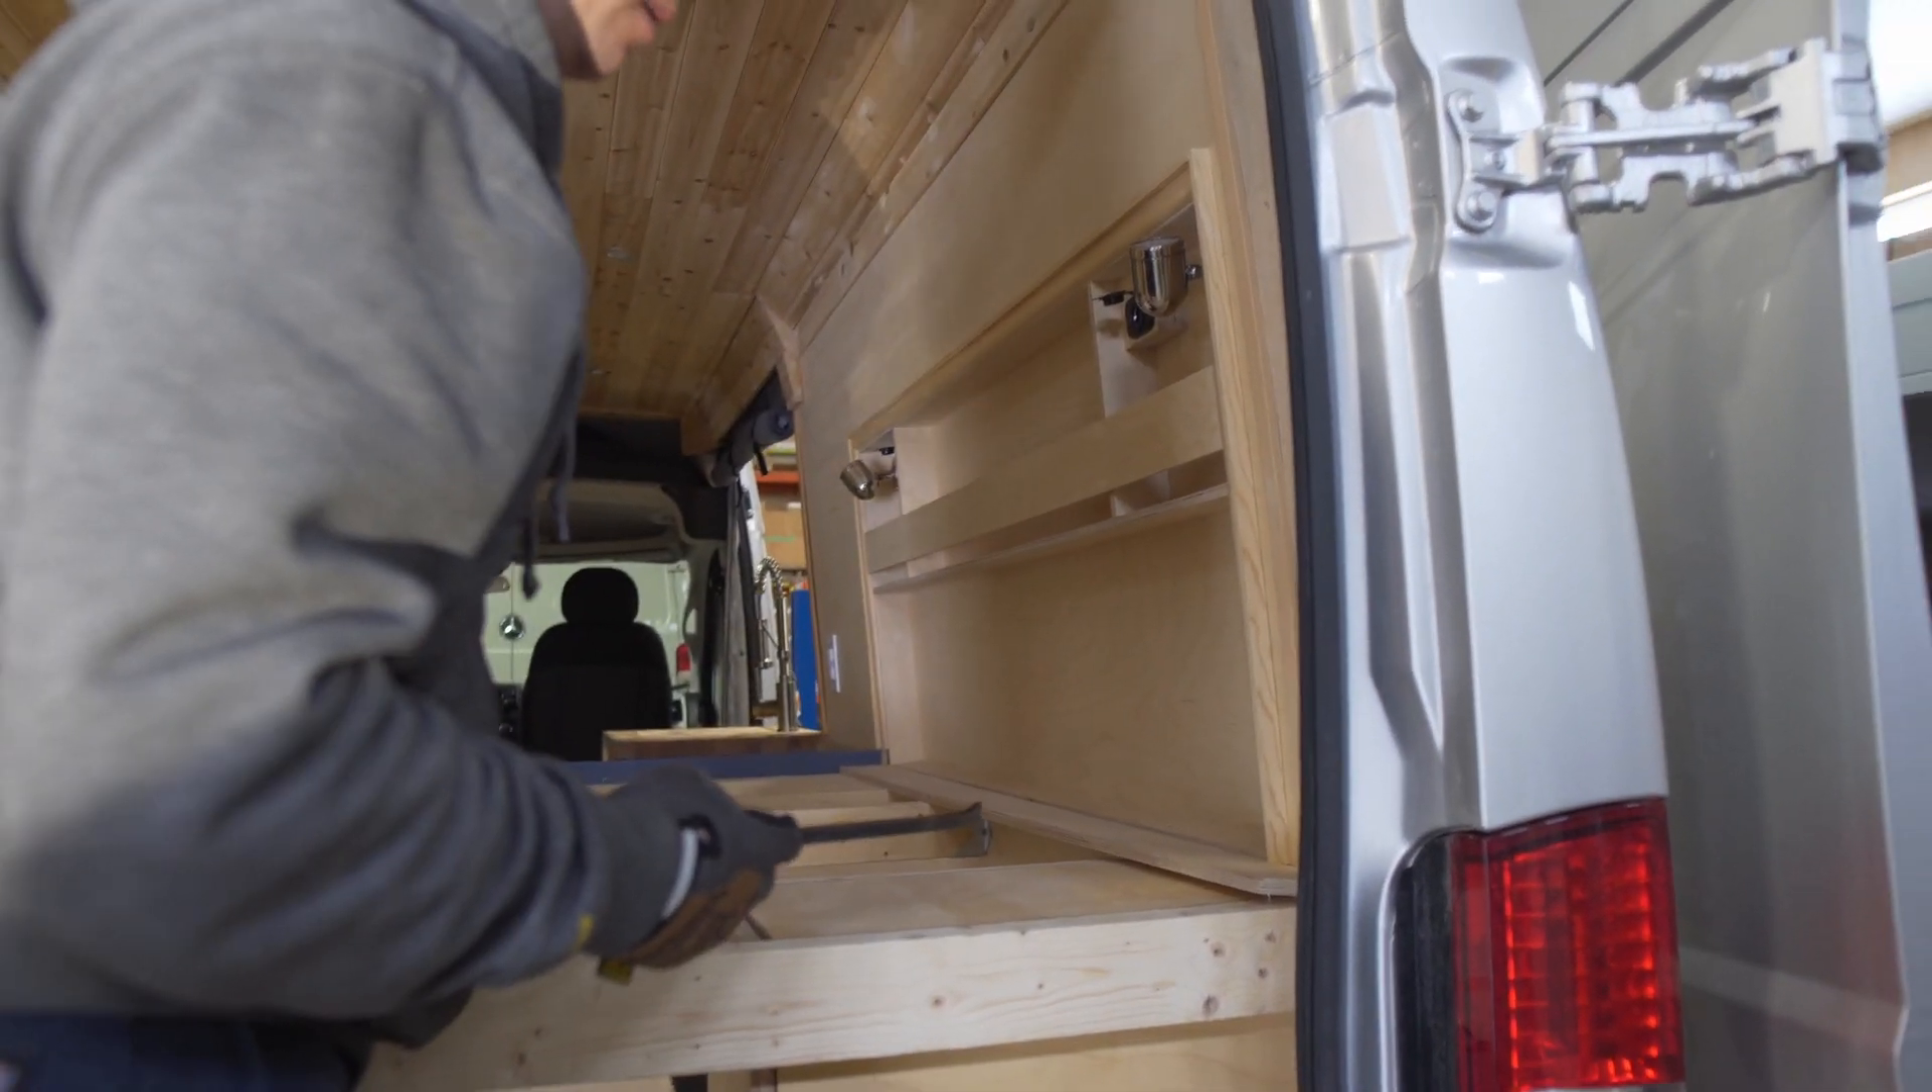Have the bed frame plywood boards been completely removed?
No.